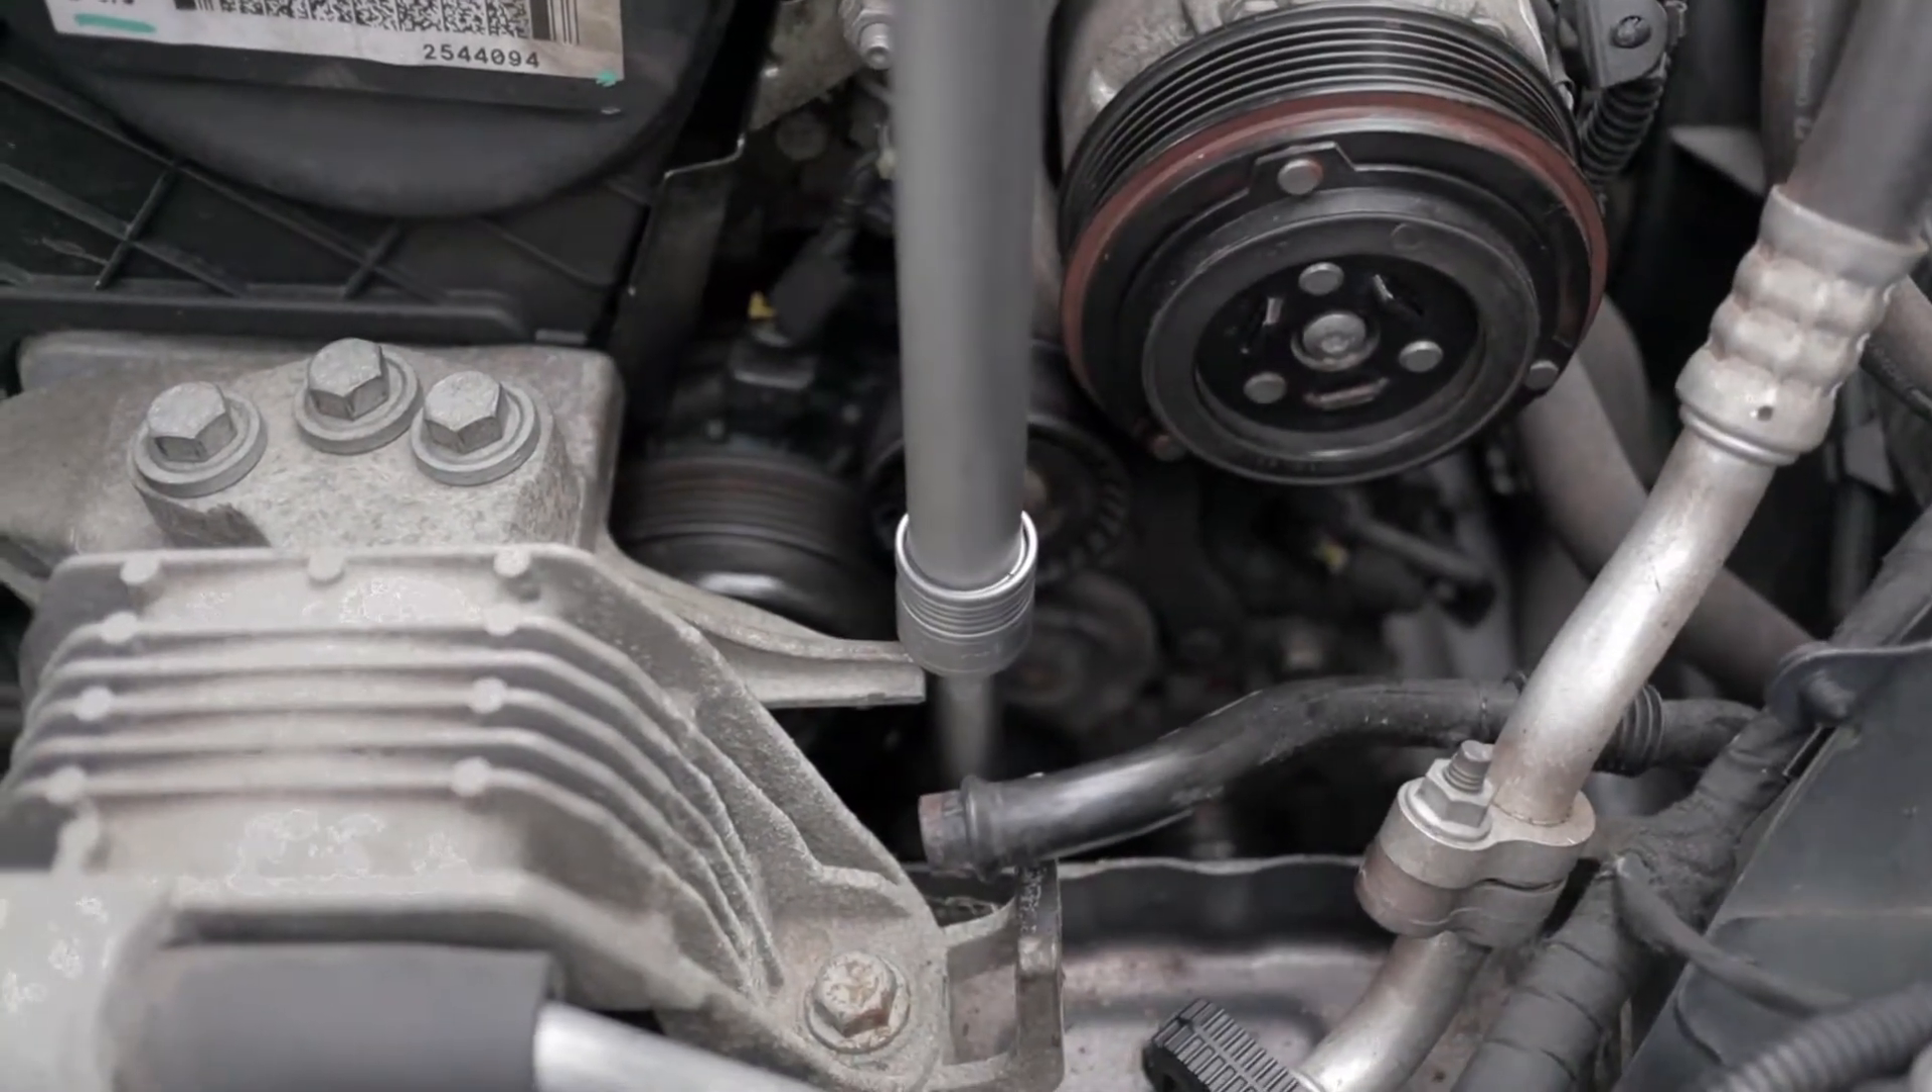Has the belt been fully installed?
No.